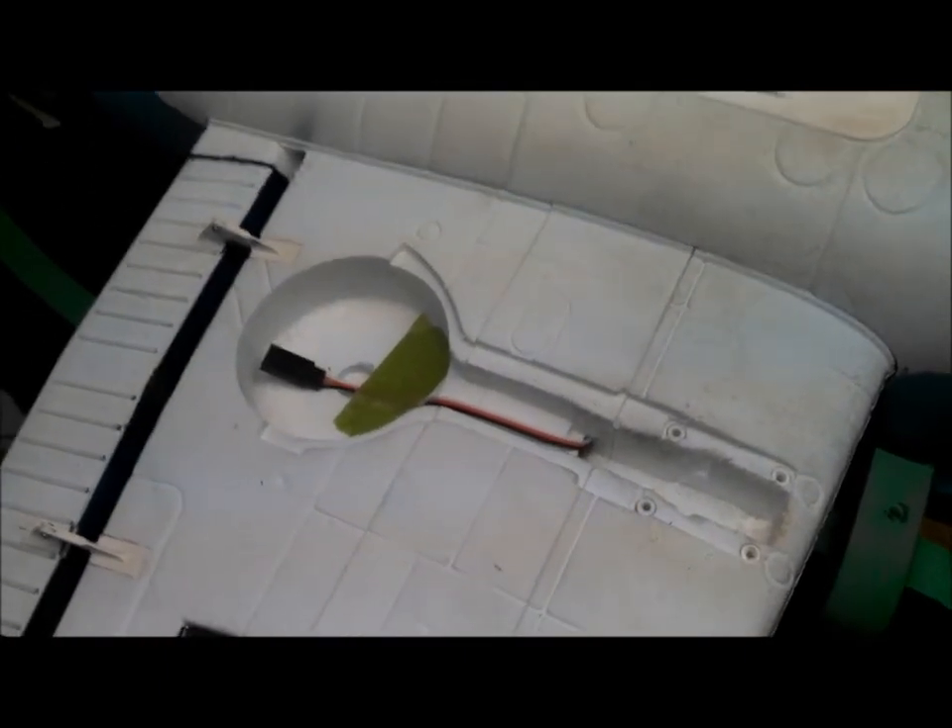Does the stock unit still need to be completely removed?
No.